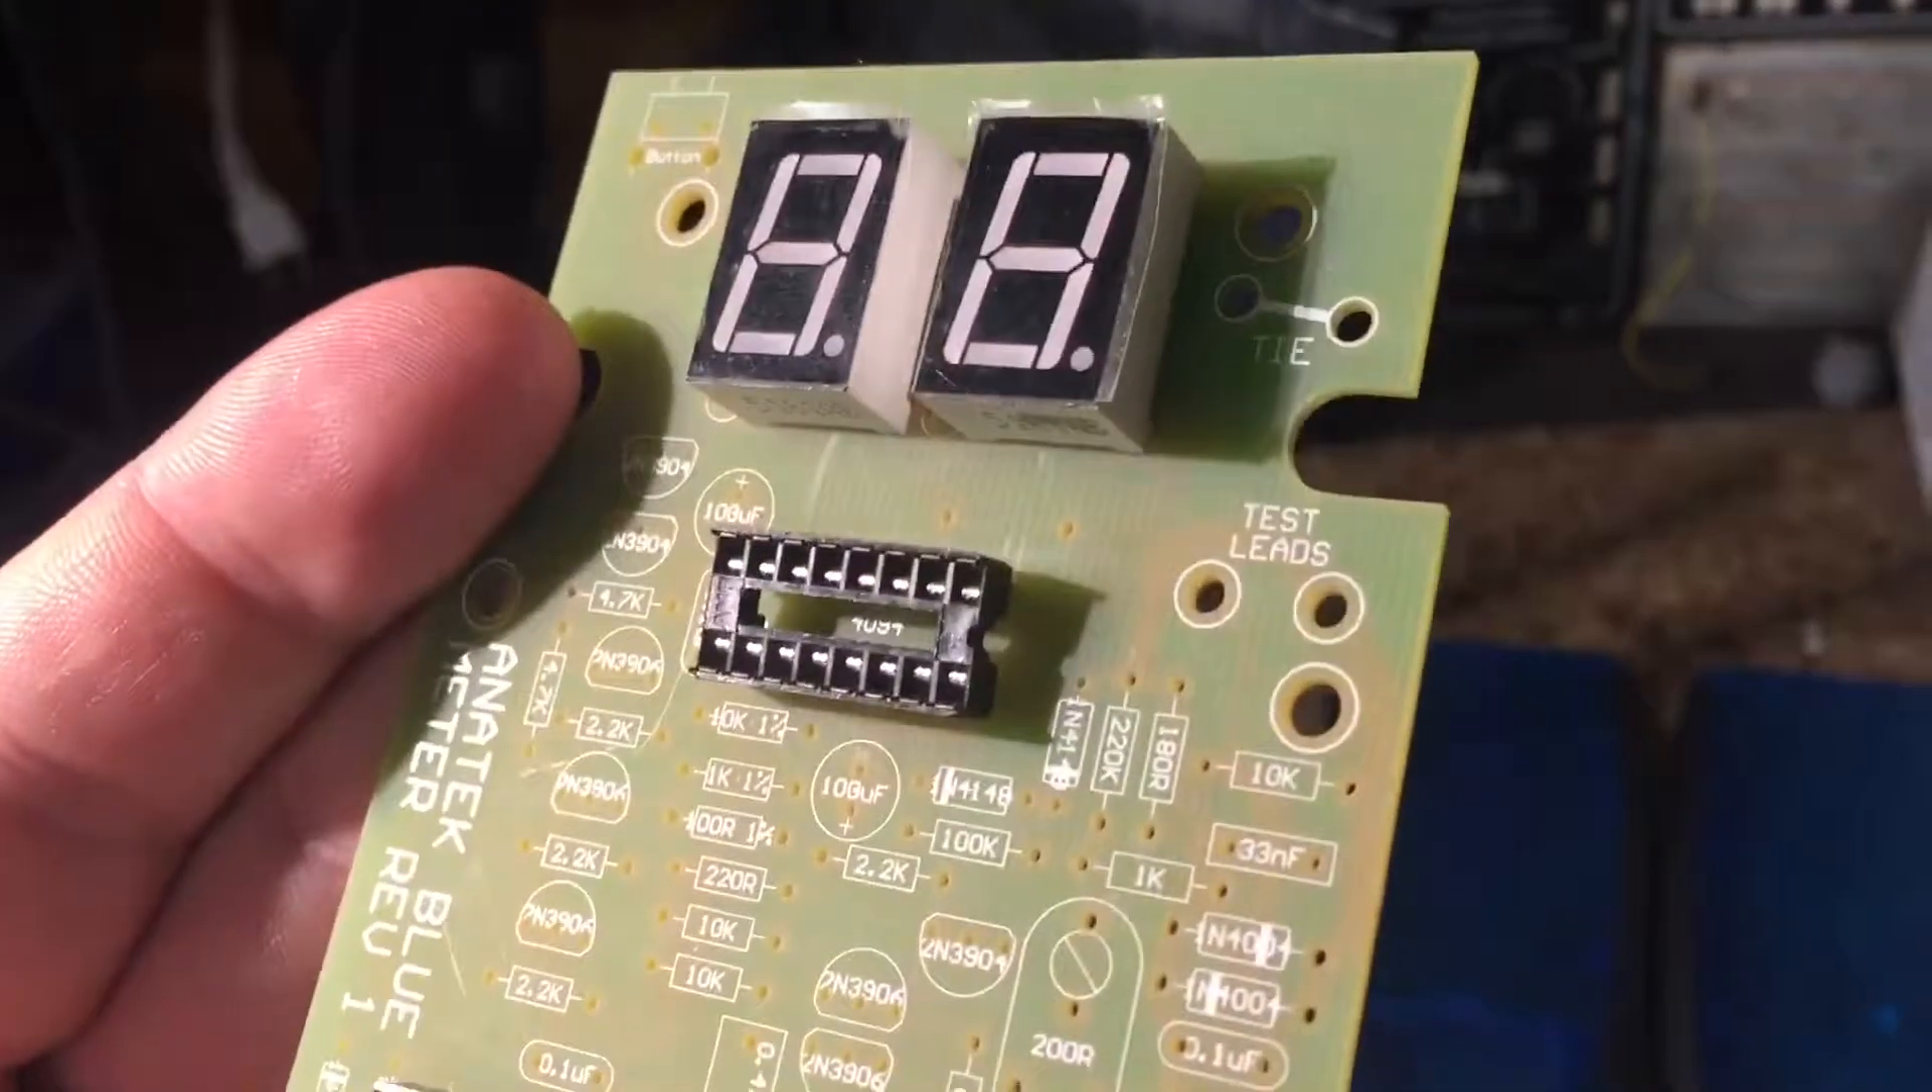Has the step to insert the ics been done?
No.